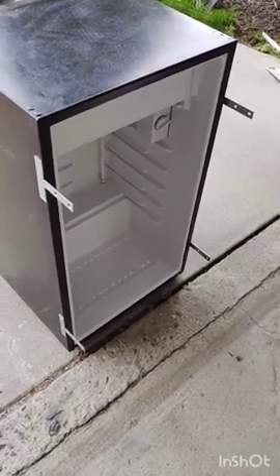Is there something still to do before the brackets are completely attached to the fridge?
No.